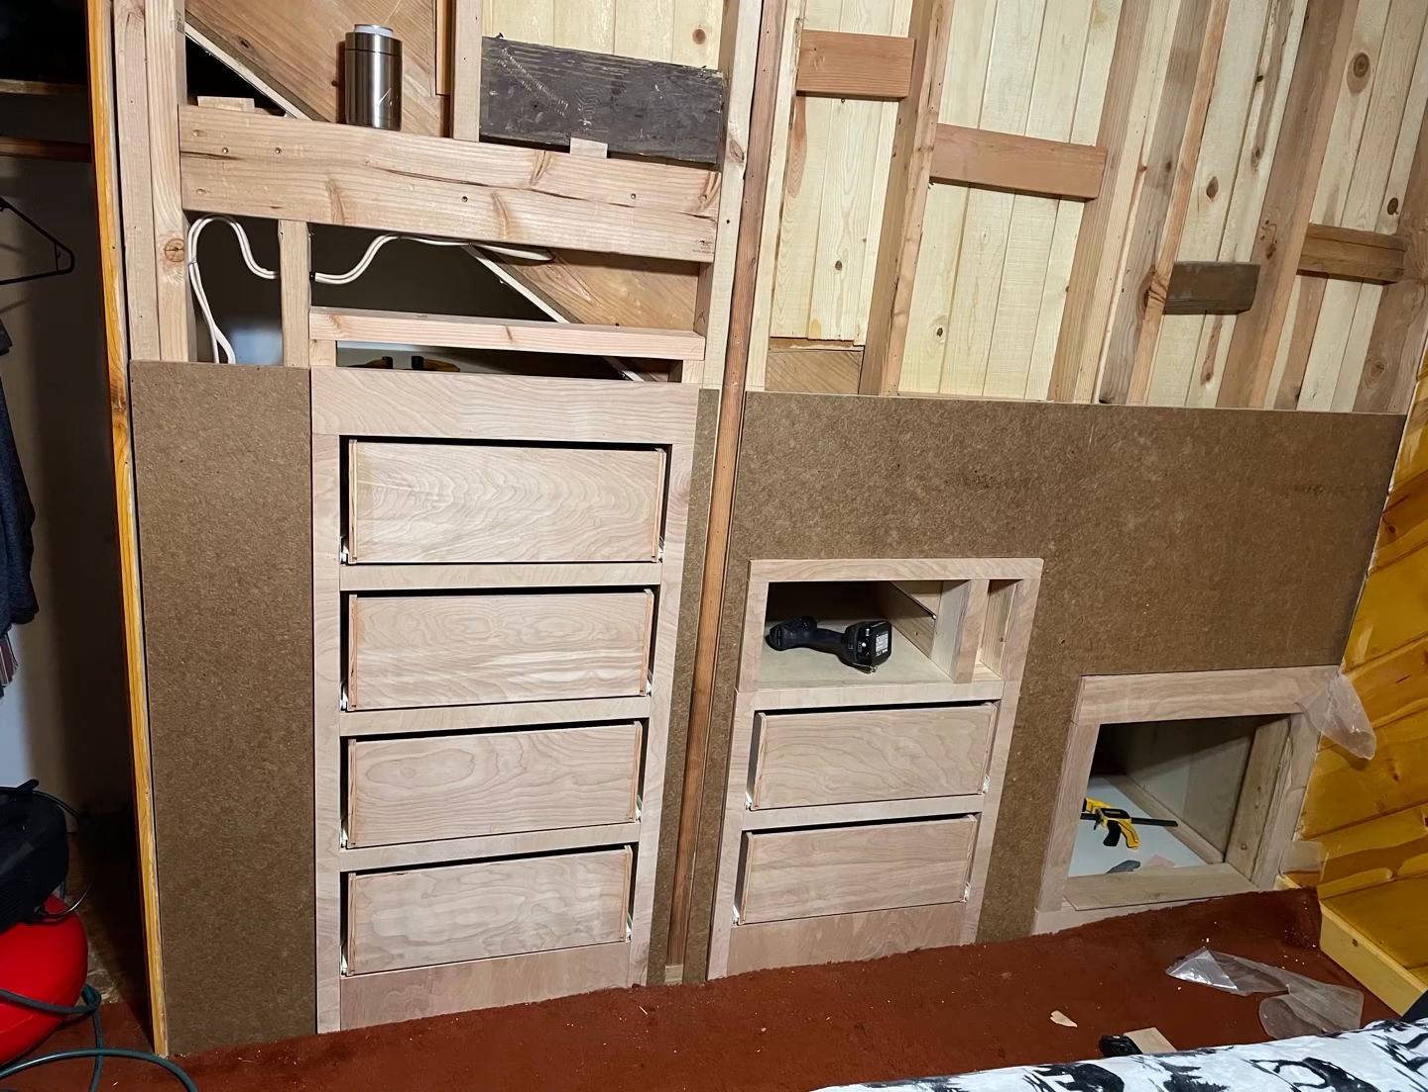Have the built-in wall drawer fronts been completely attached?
No.